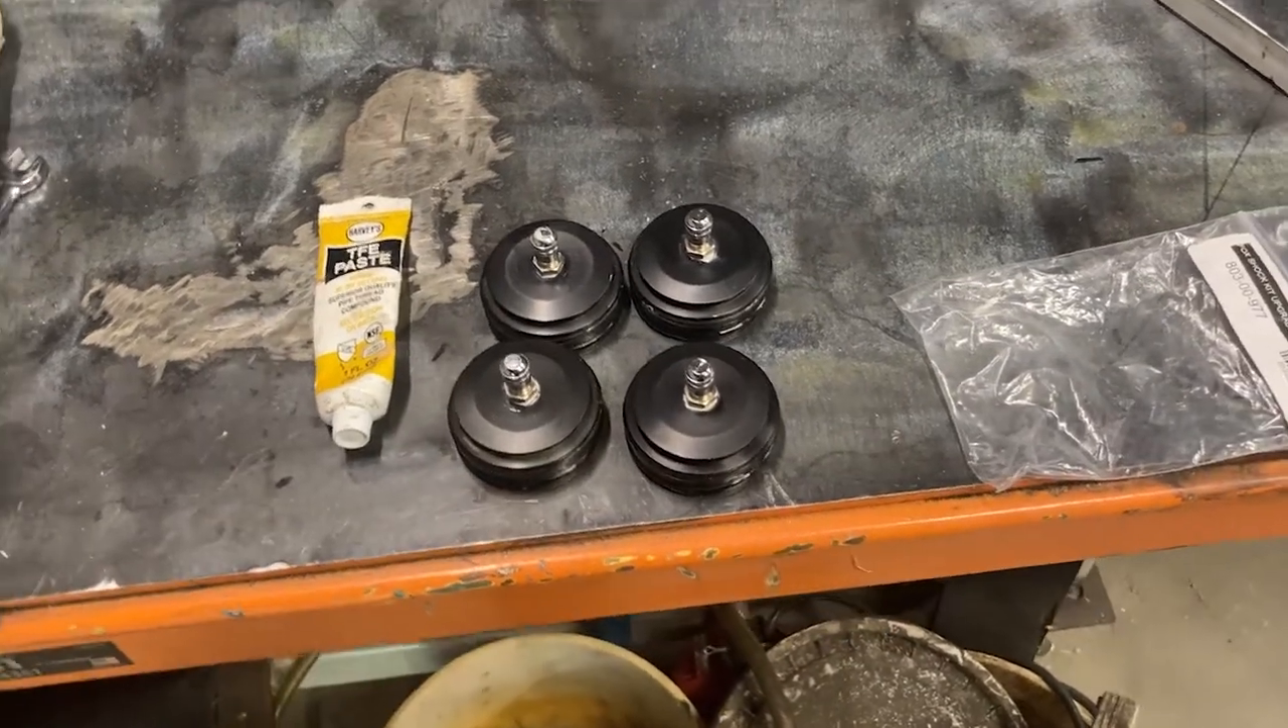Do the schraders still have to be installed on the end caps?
No.